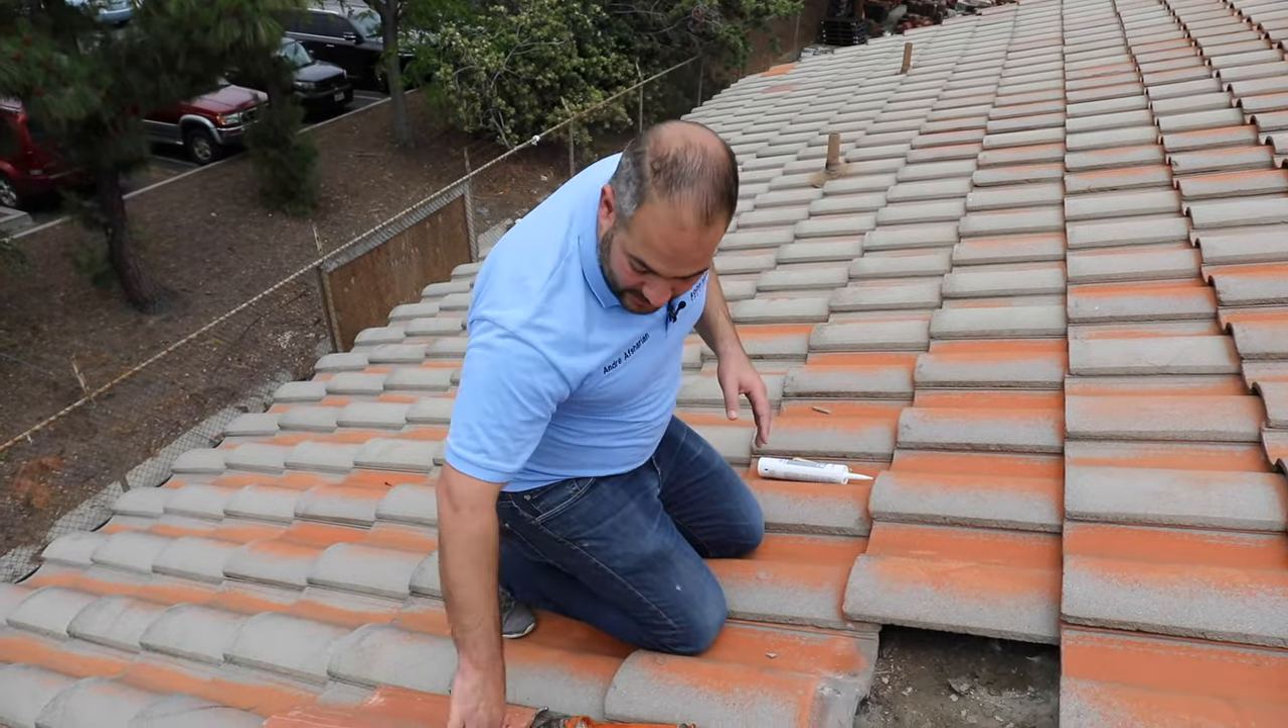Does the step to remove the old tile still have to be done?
No.